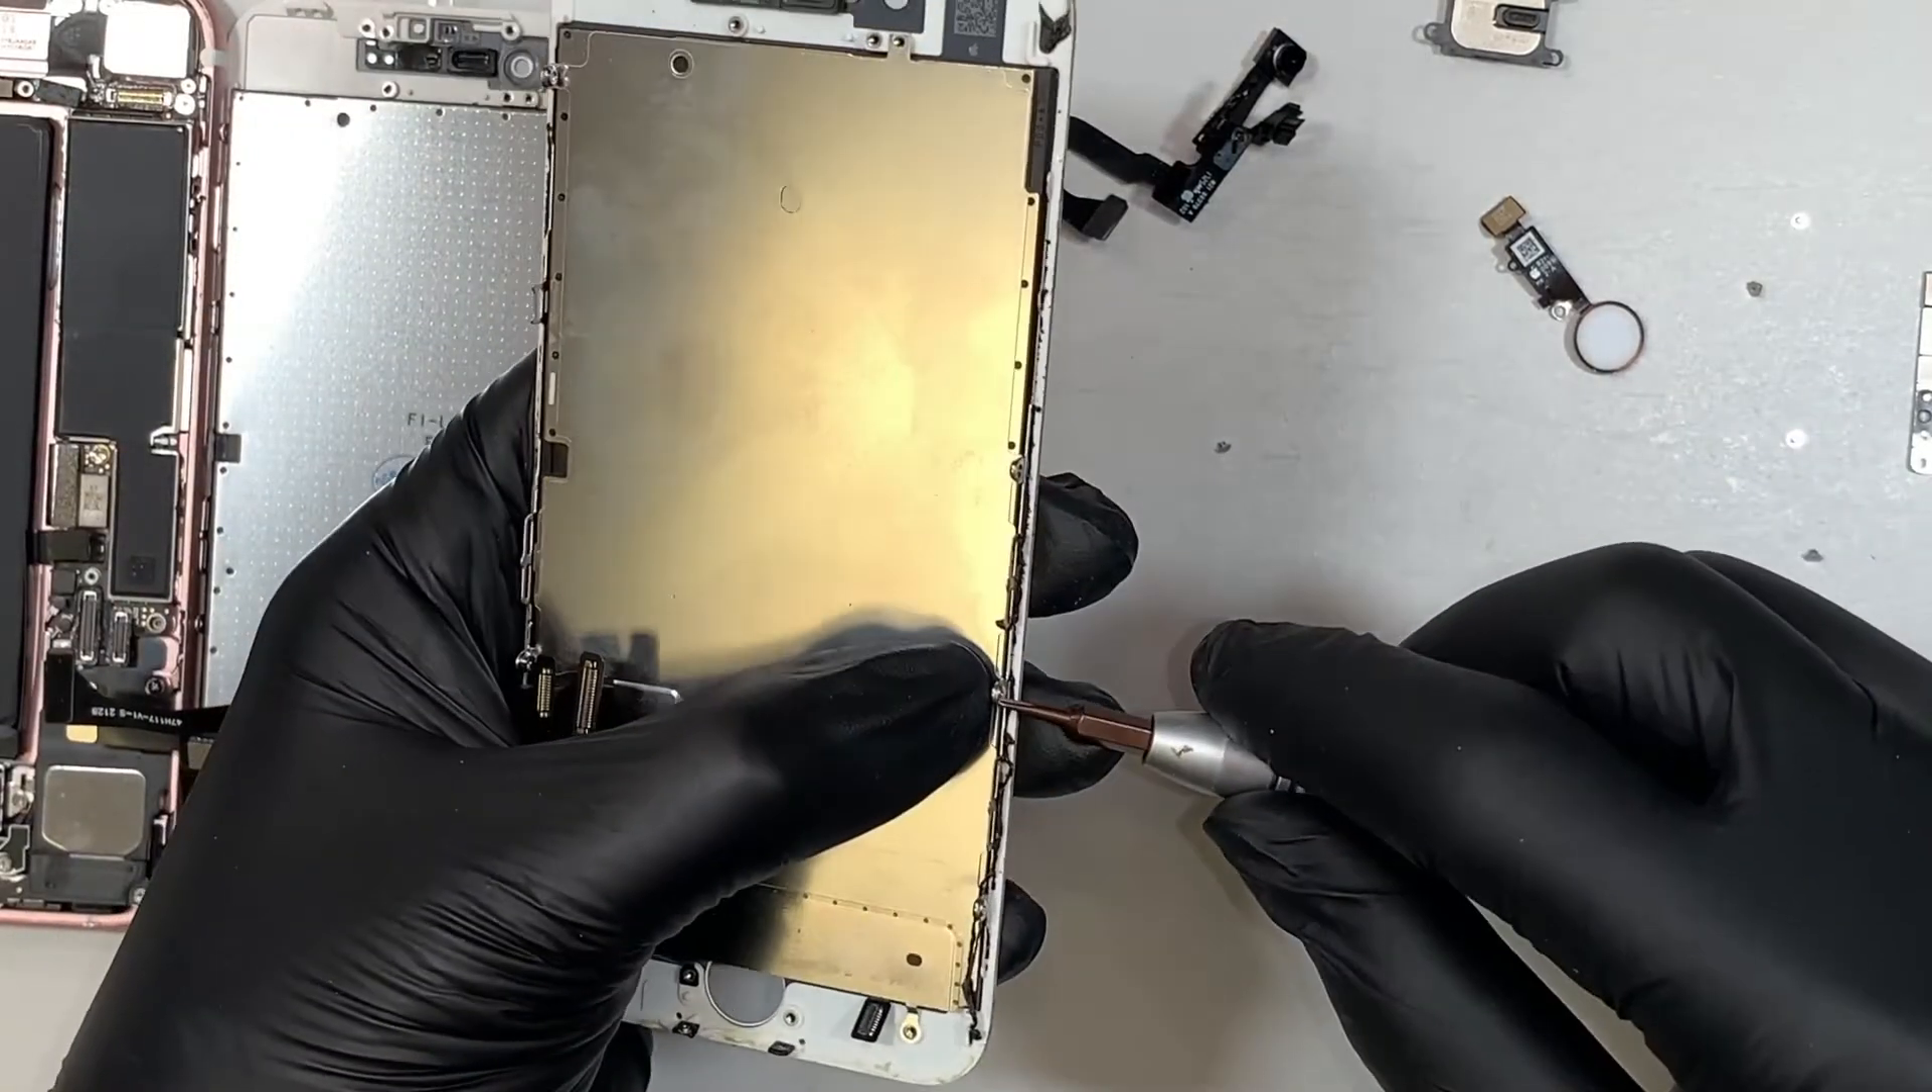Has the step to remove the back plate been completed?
No.